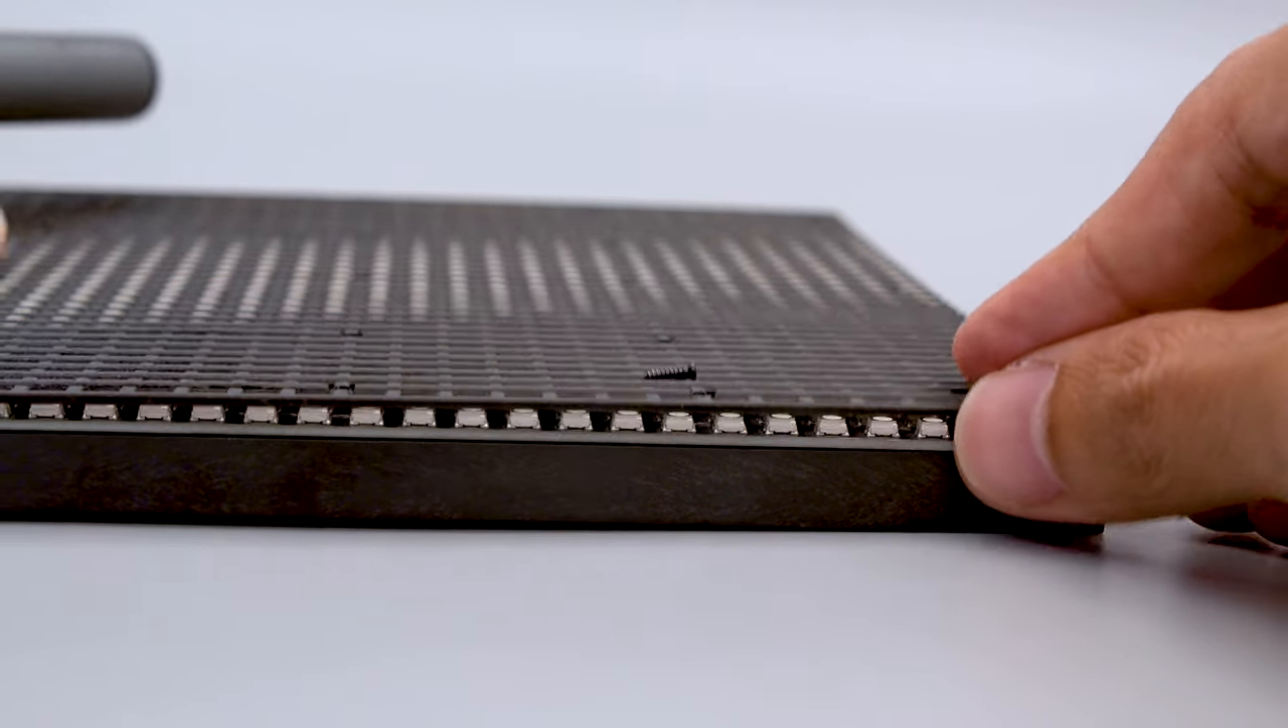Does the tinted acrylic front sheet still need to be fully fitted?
Yes.